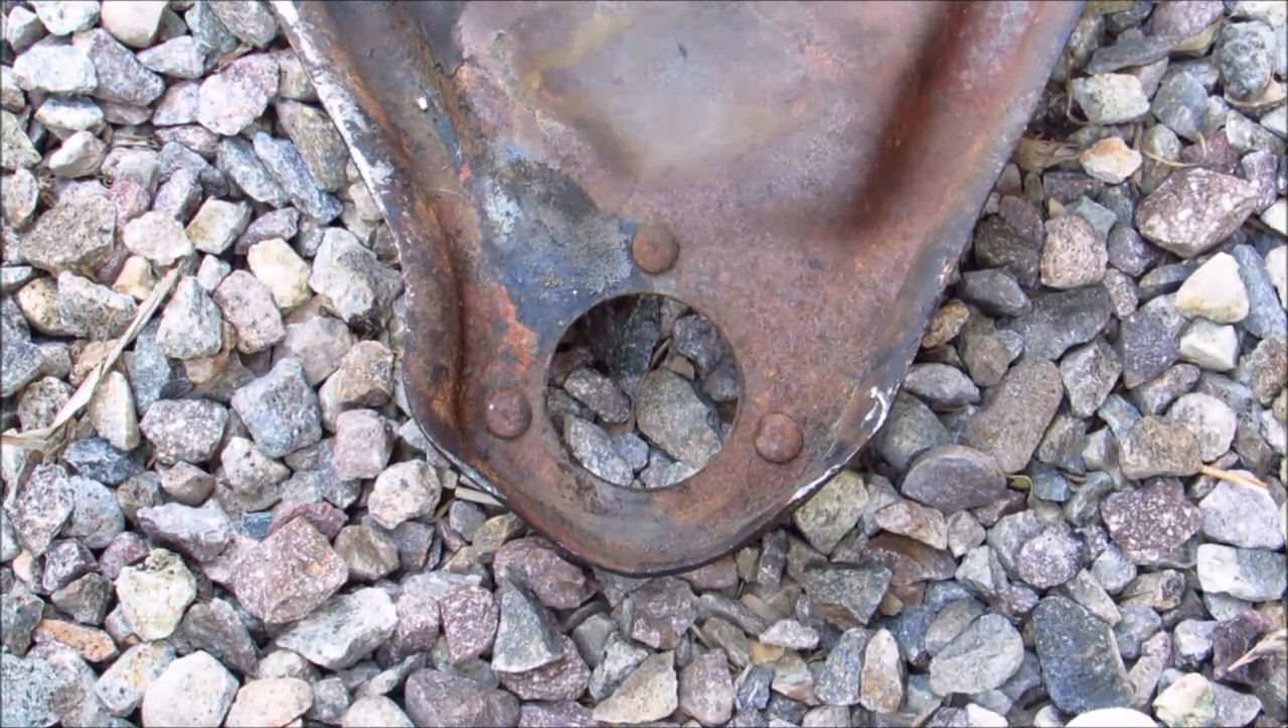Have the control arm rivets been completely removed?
No.